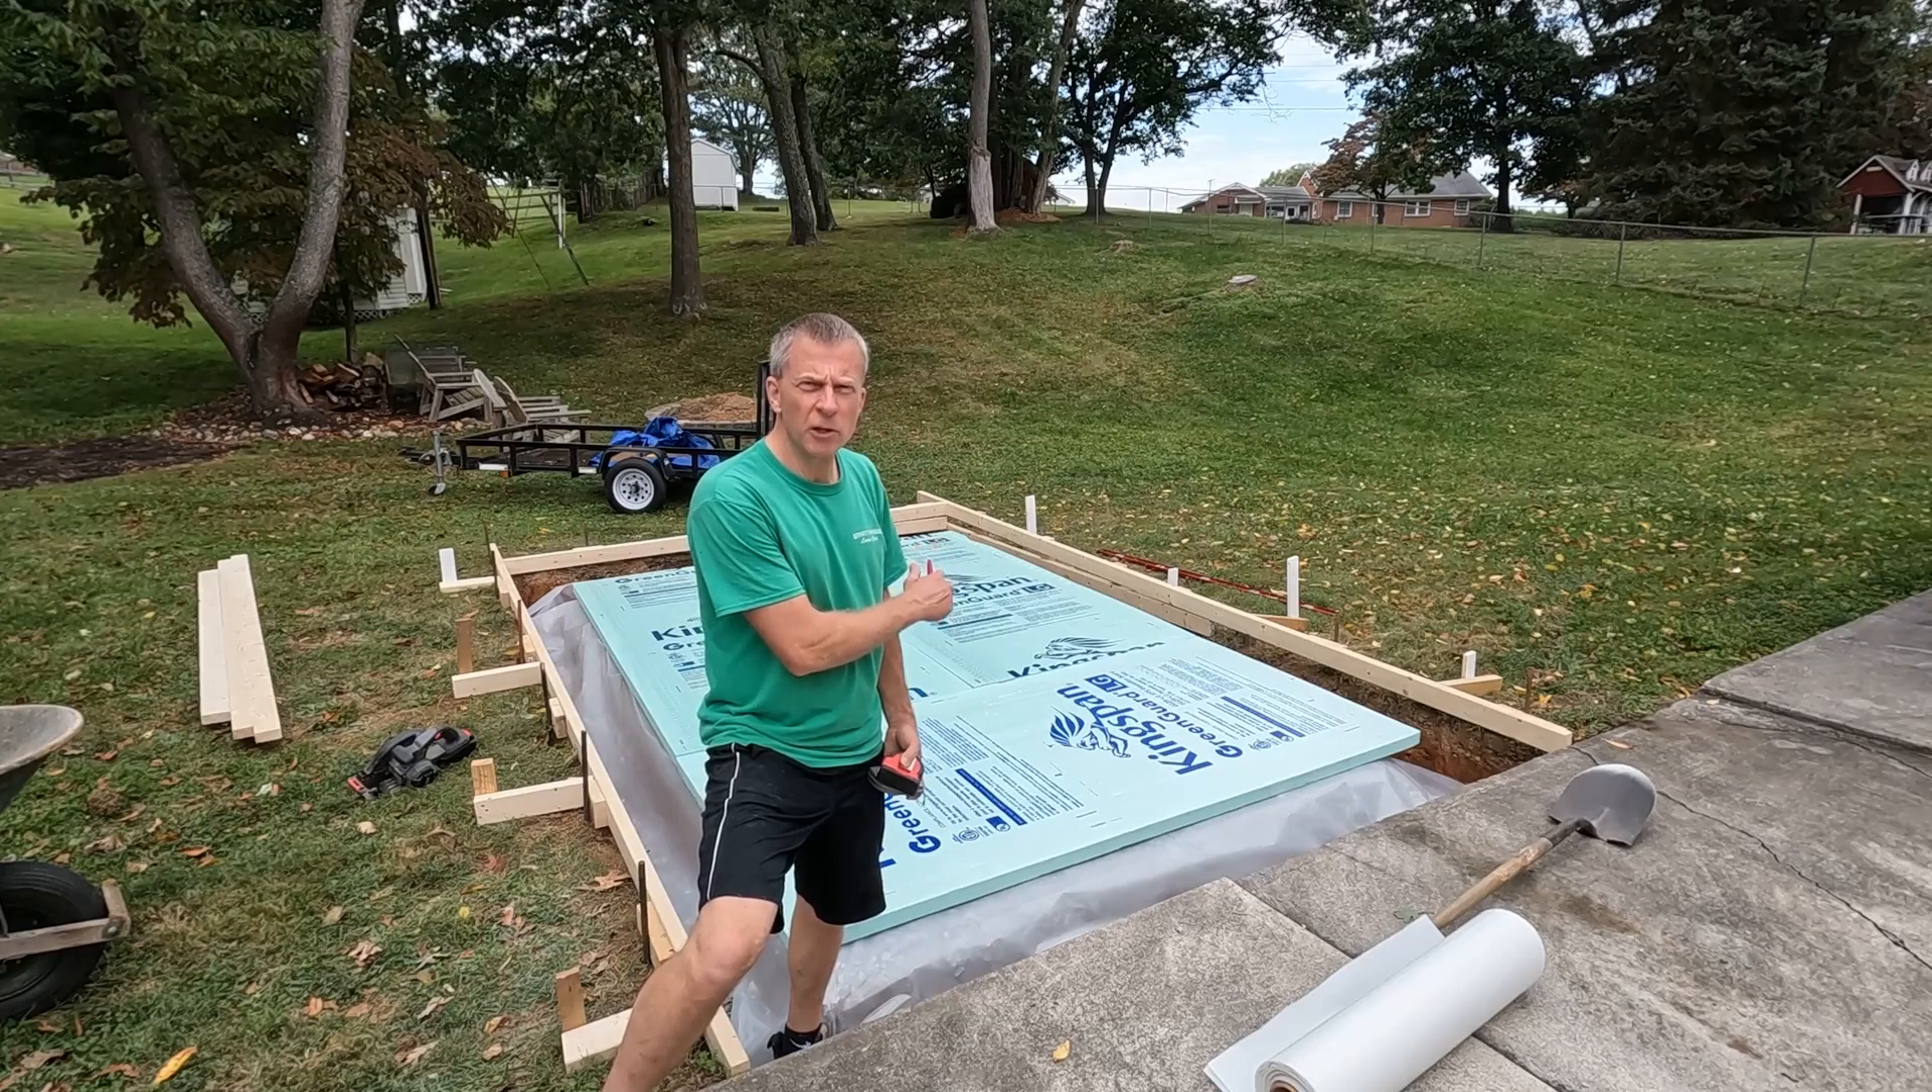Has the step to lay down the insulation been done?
Yes.